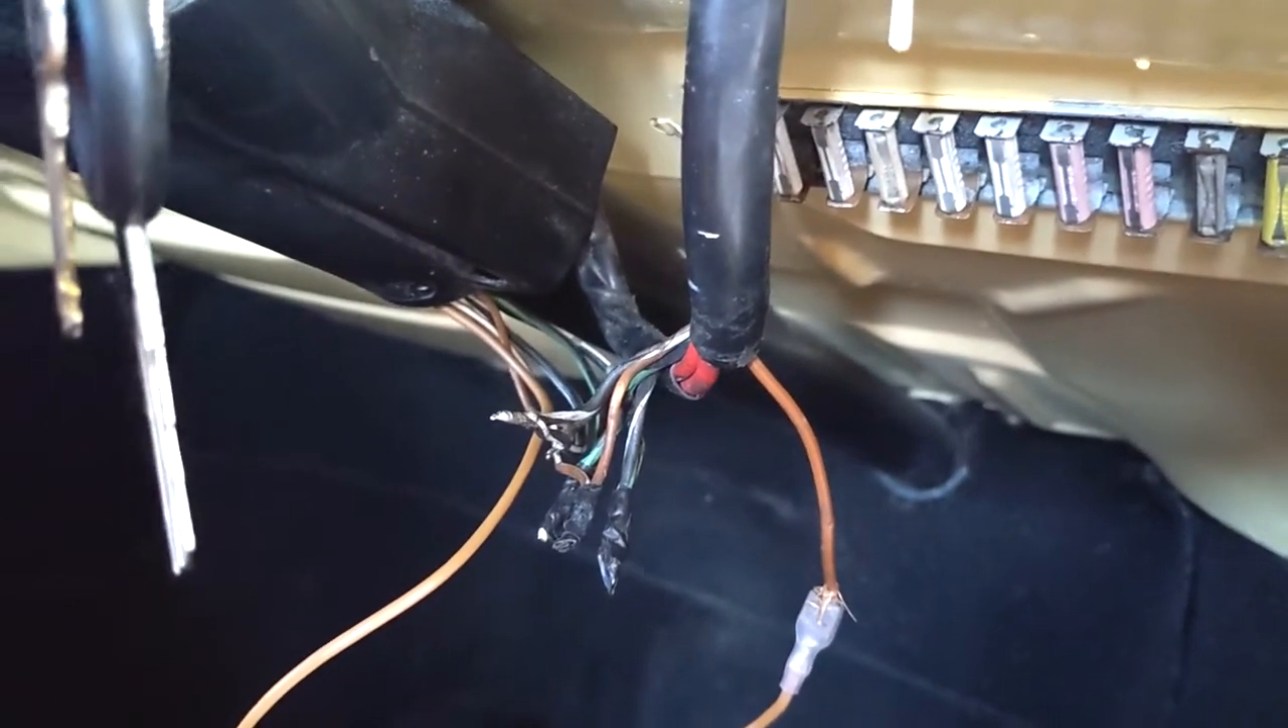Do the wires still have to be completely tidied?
Yes.